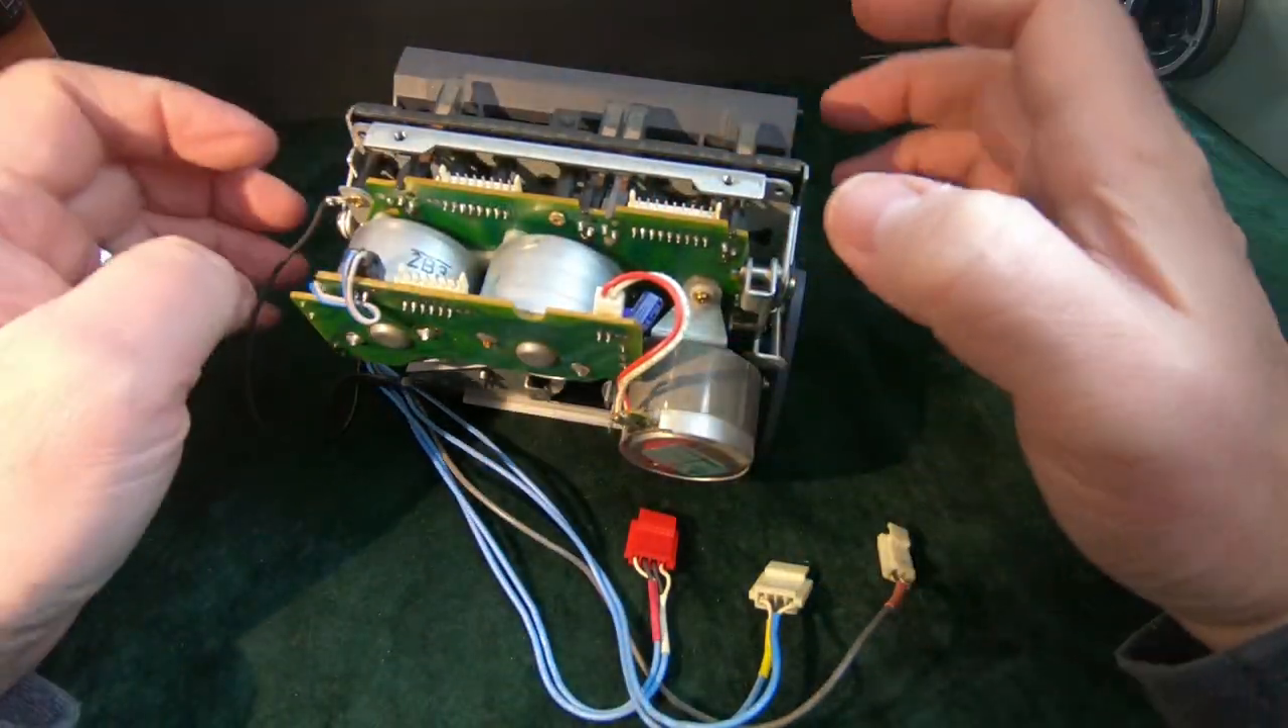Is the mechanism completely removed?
Yes.